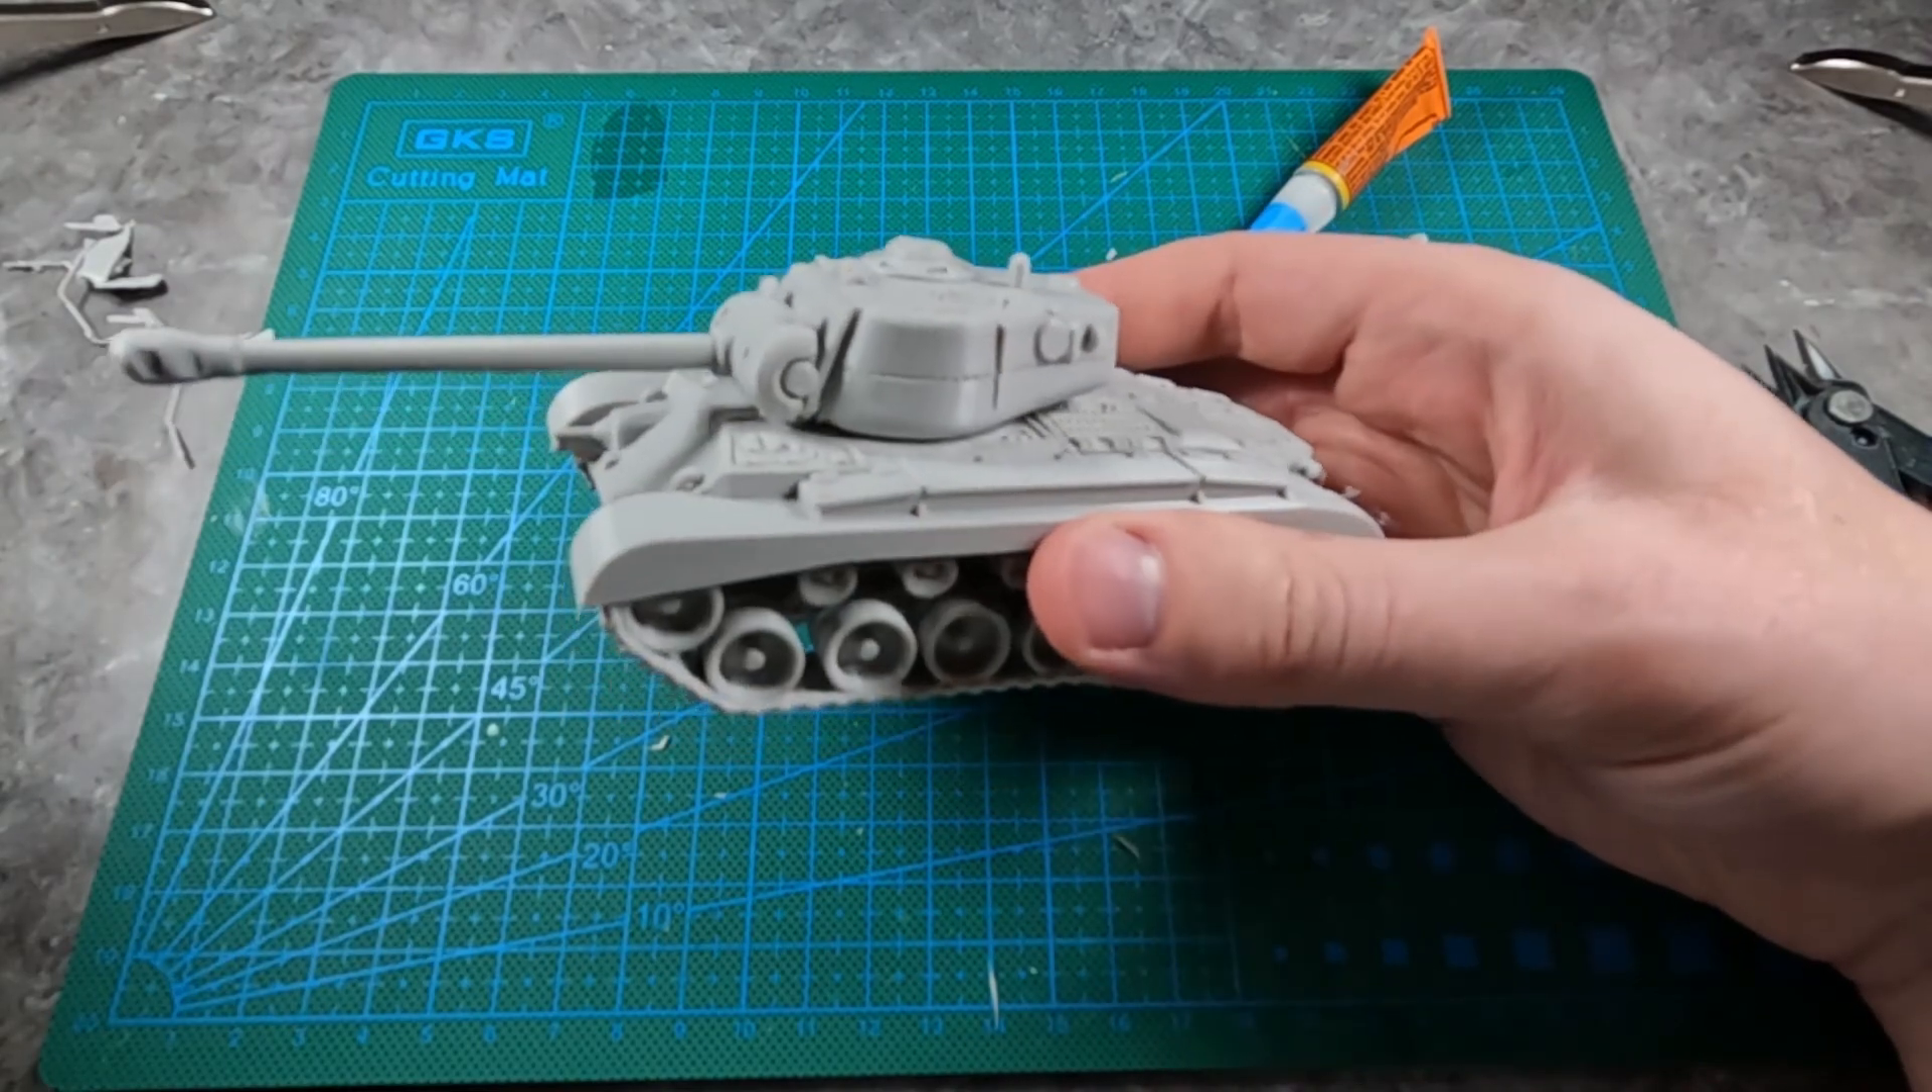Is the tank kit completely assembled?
Yes.